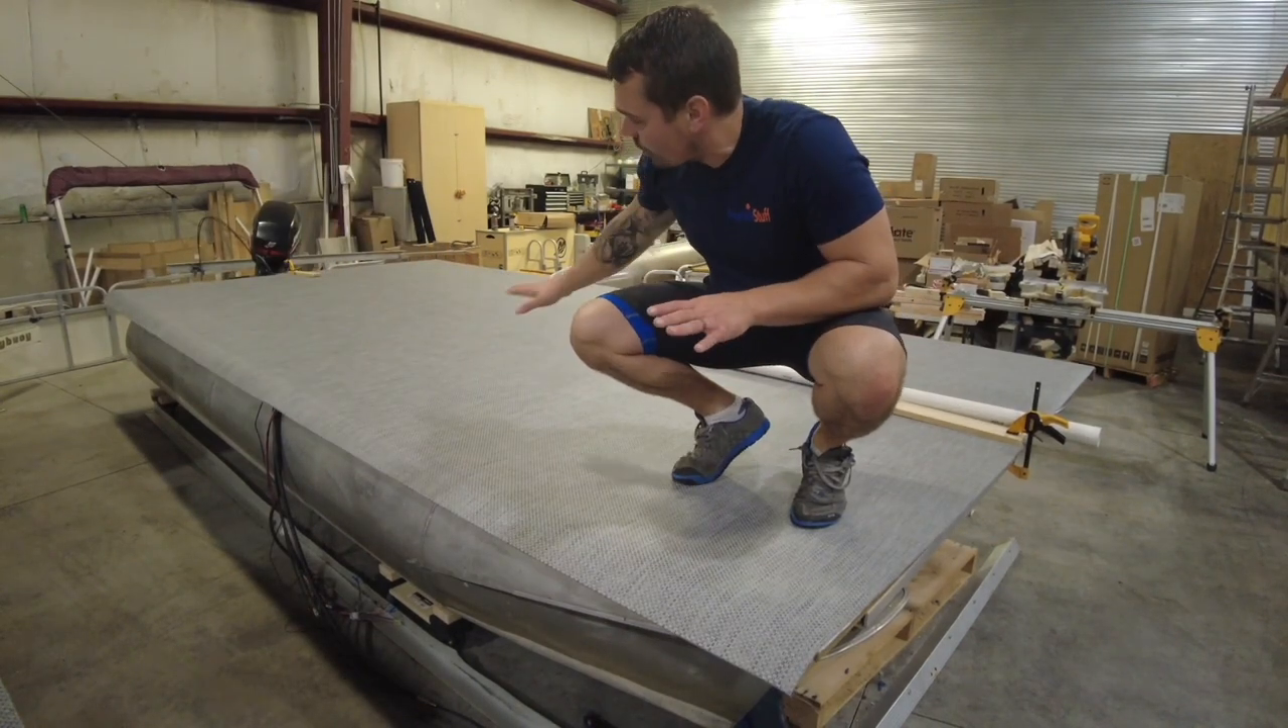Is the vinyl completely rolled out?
Yes.